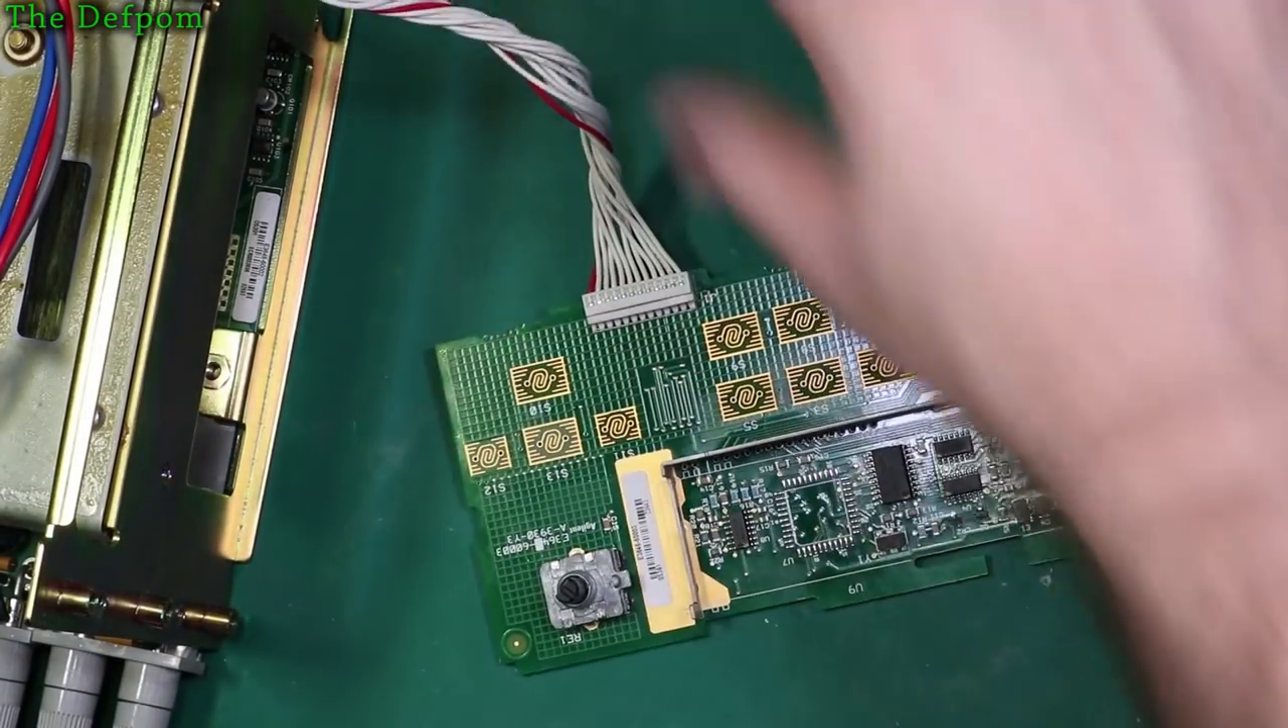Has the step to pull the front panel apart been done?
Yes.